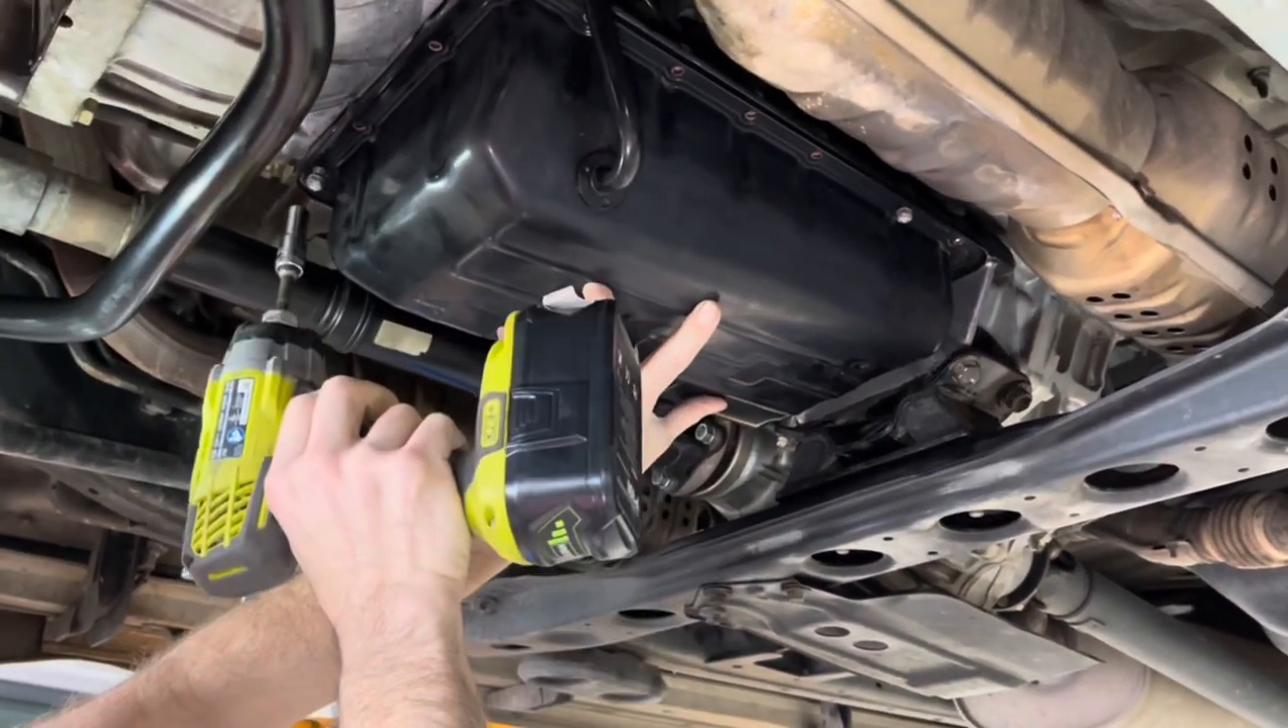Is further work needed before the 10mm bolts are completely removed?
Yes.